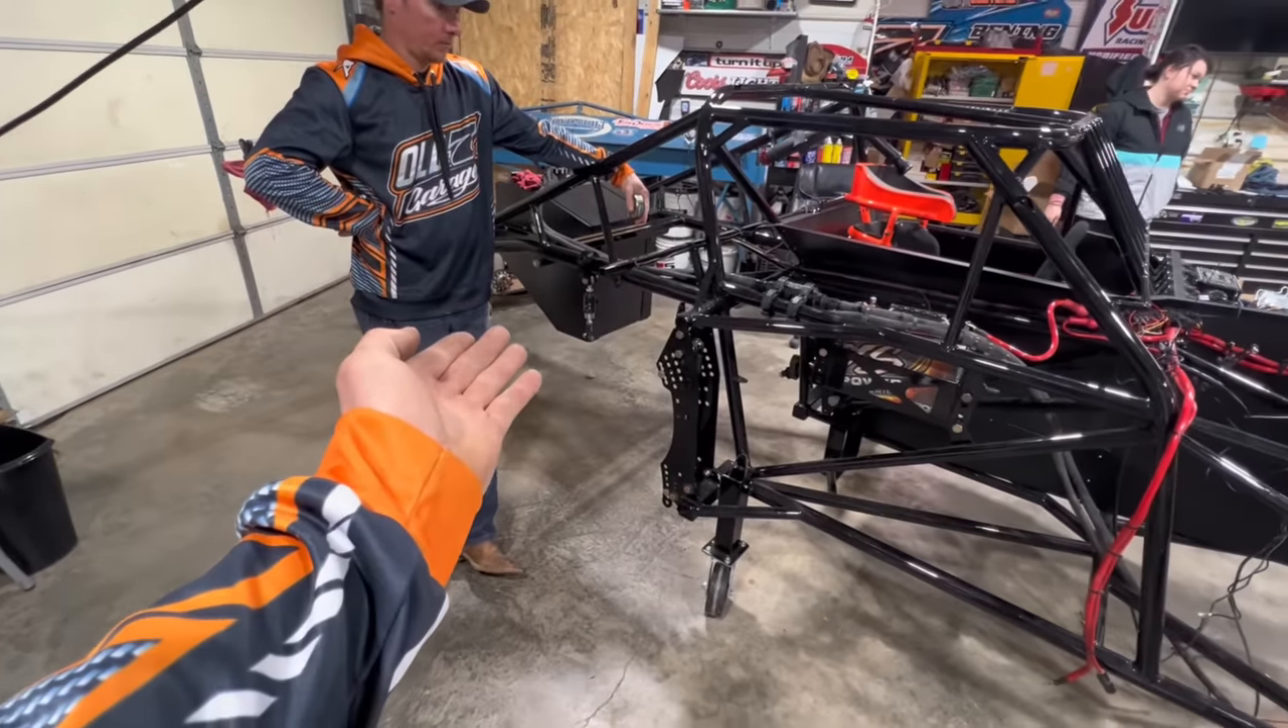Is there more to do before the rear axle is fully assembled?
Yes.